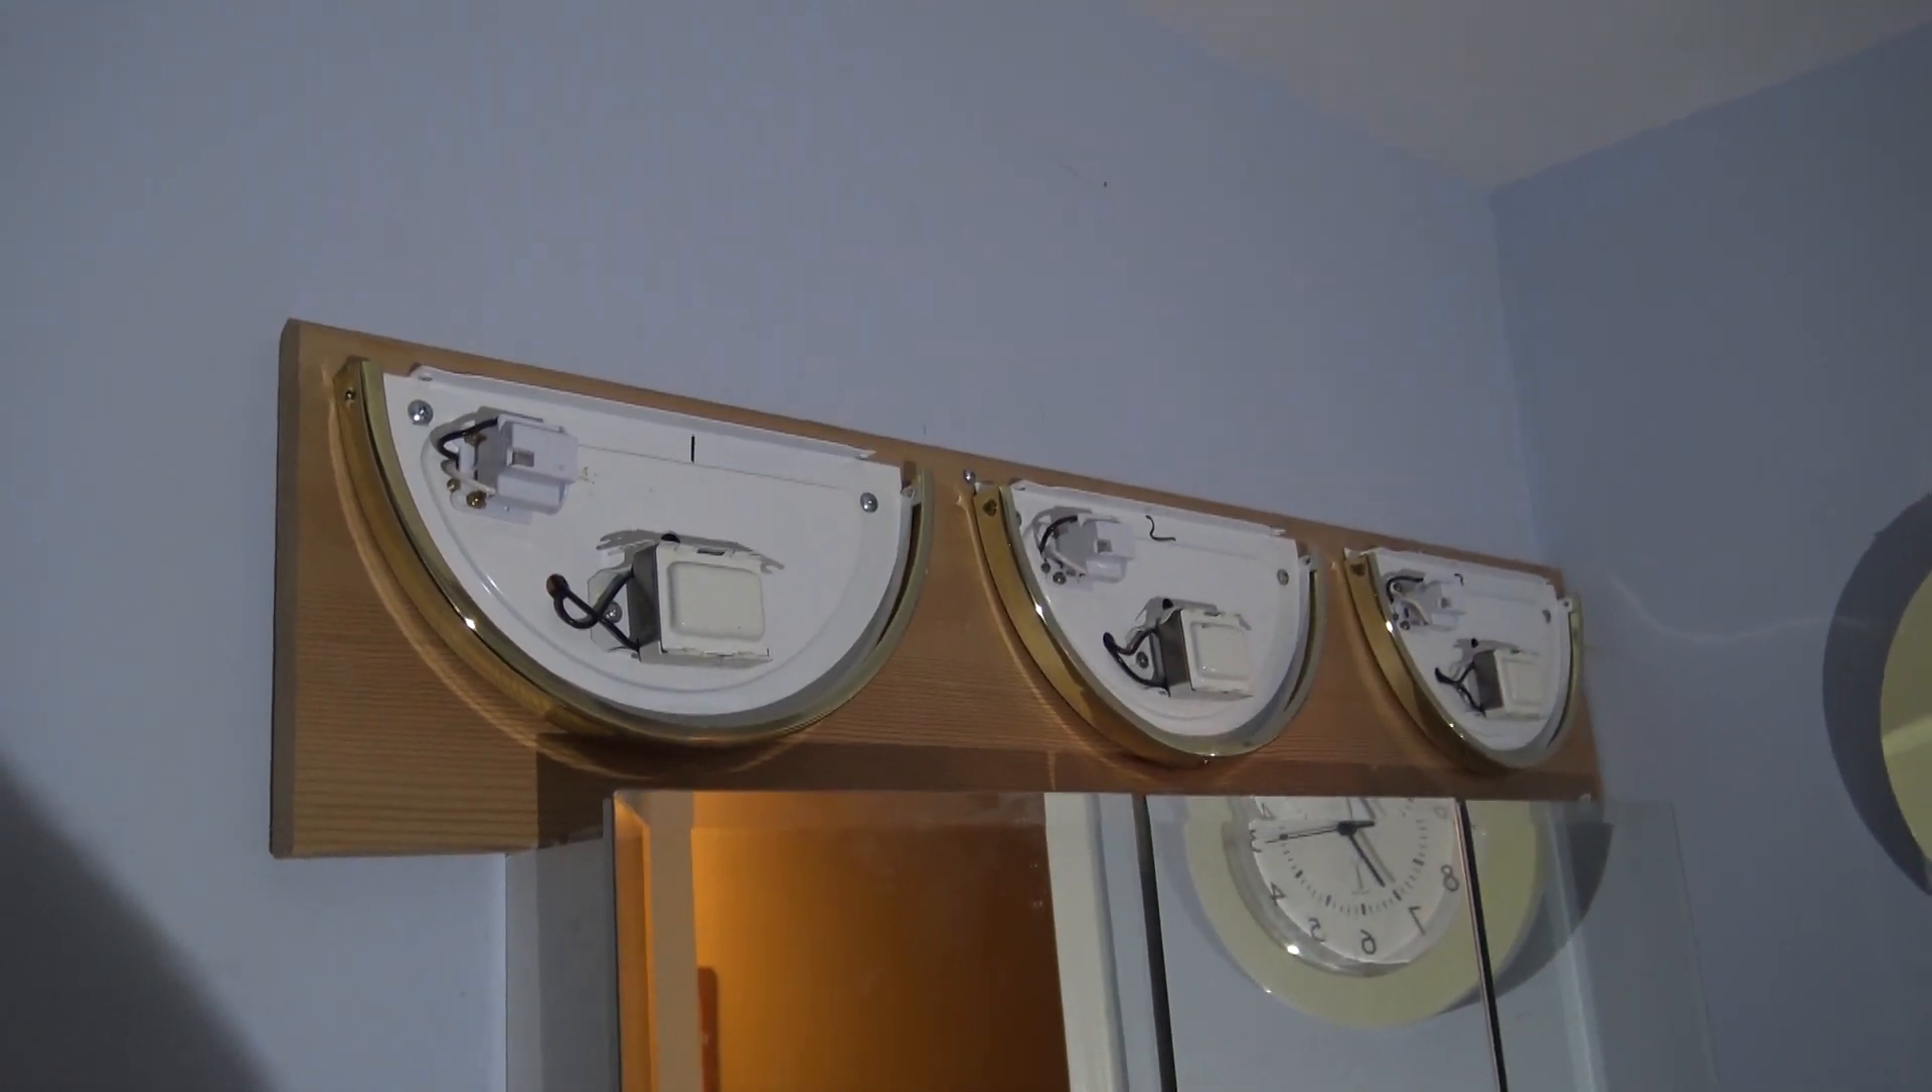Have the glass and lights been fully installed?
No.